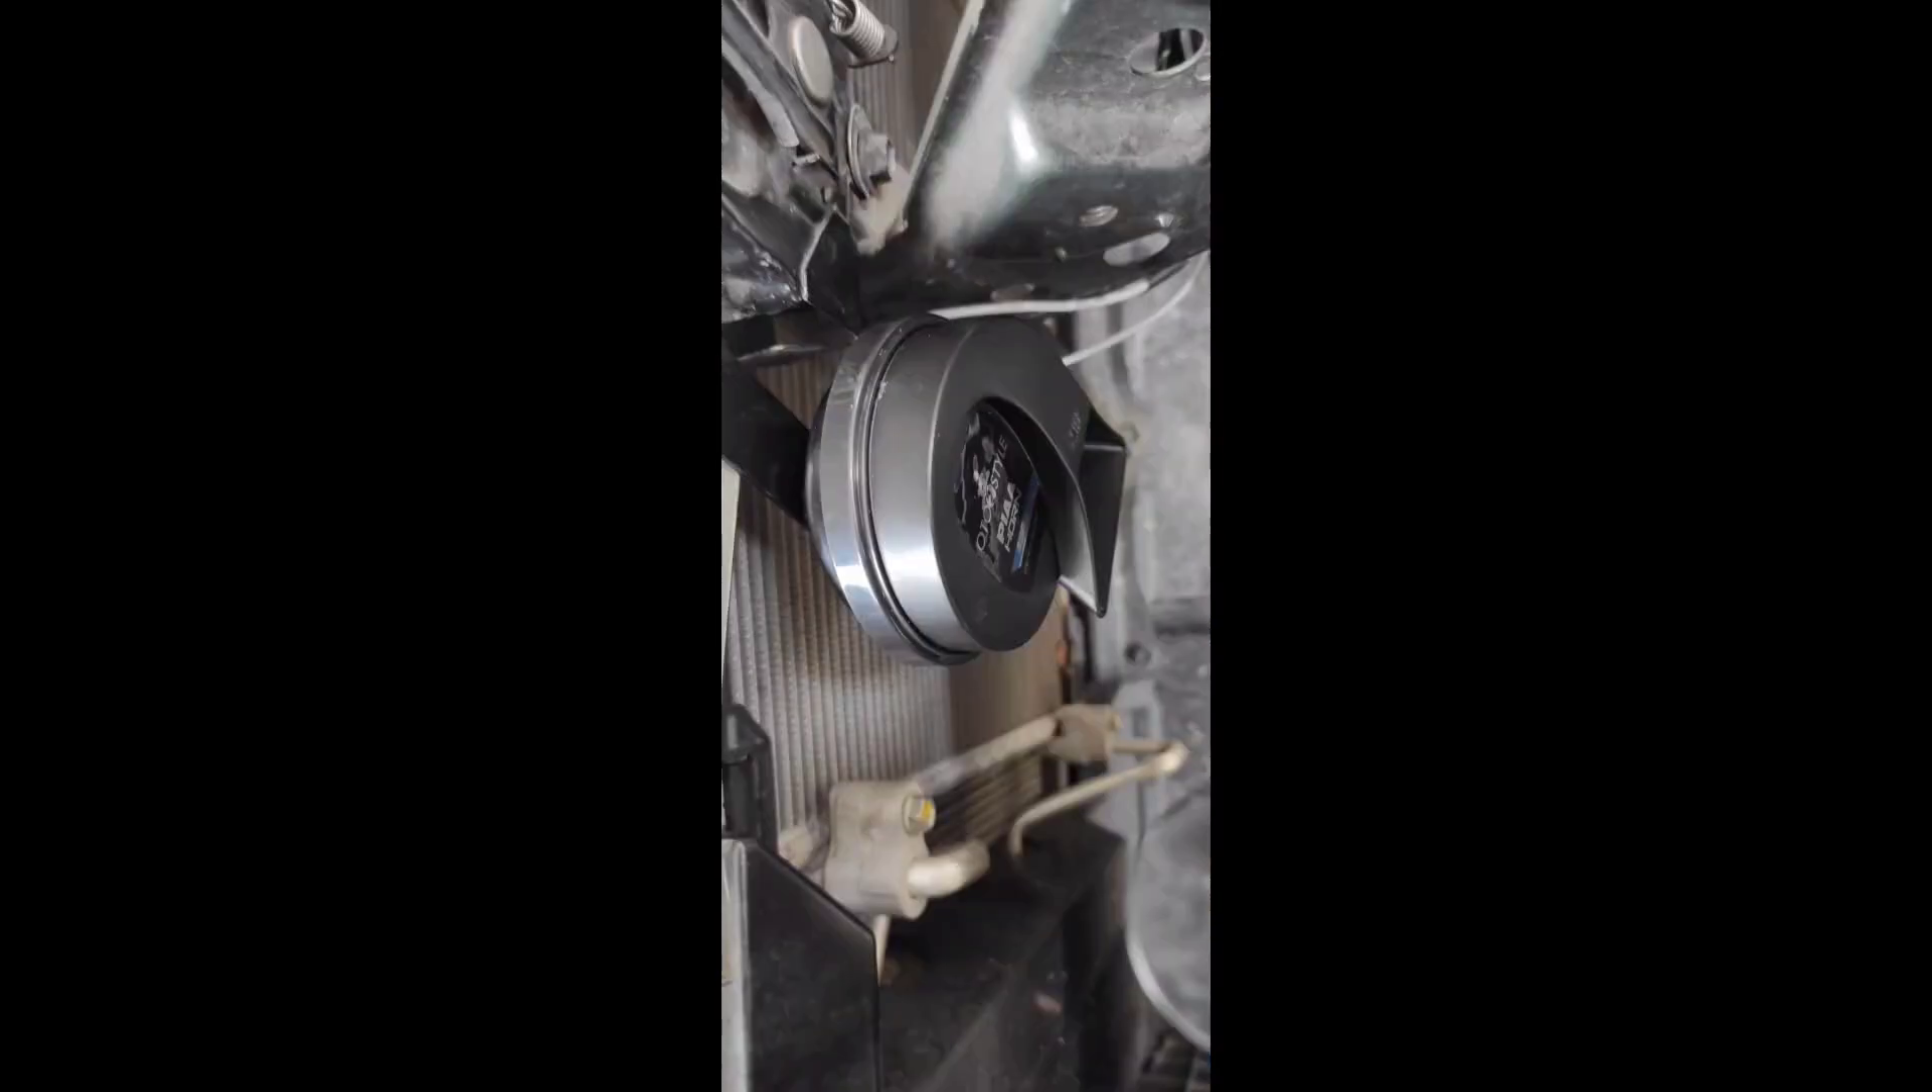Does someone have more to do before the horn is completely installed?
No.